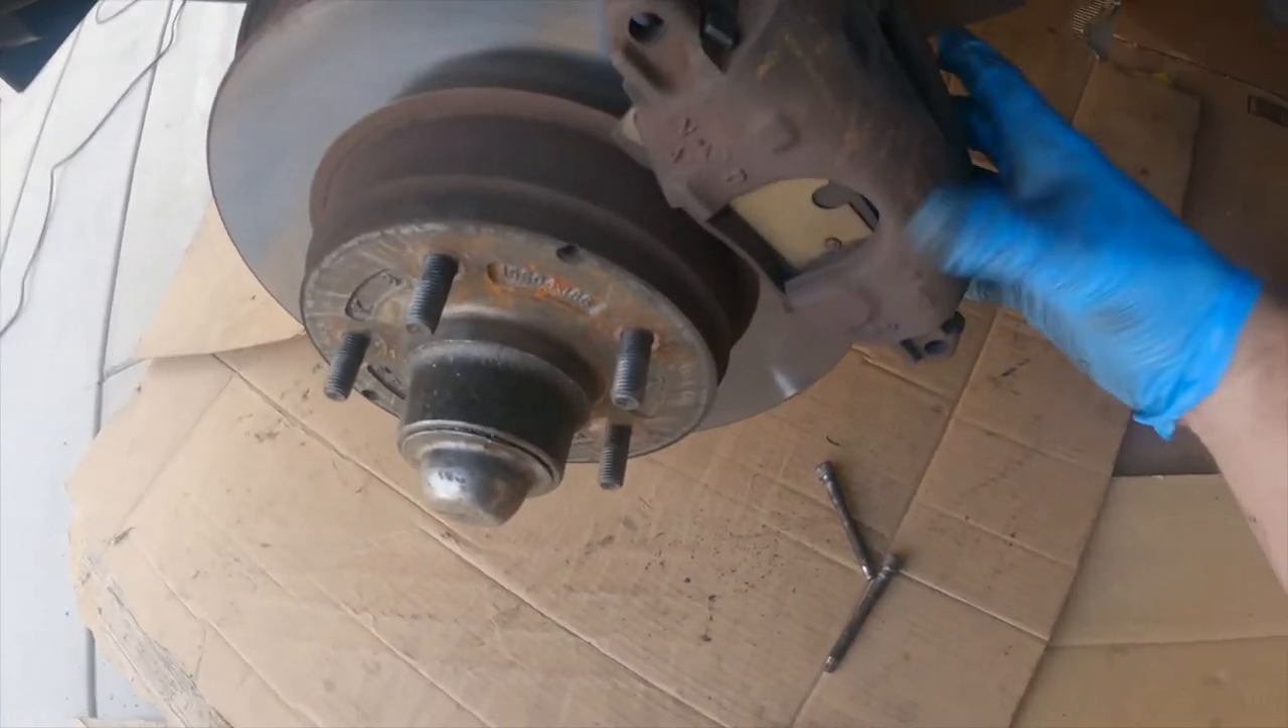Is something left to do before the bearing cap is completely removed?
Yes.